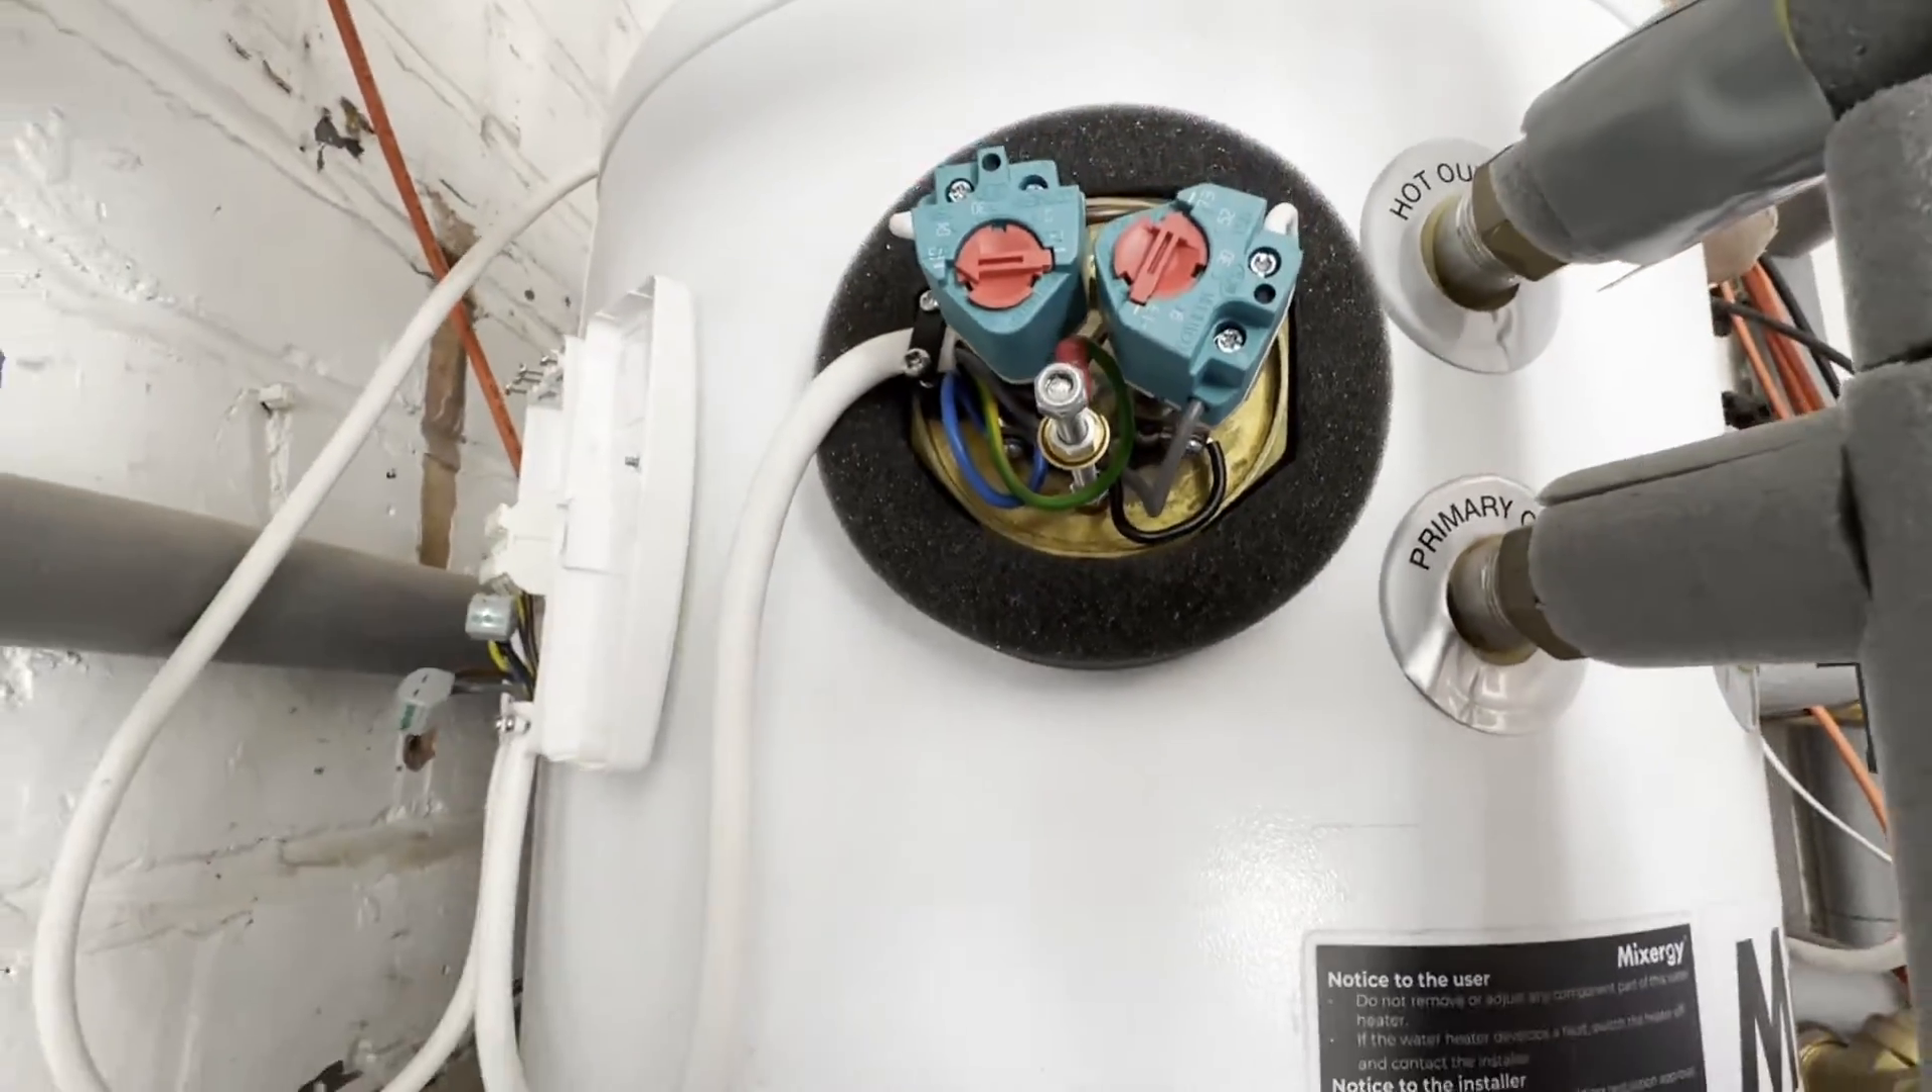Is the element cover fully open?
Yes.